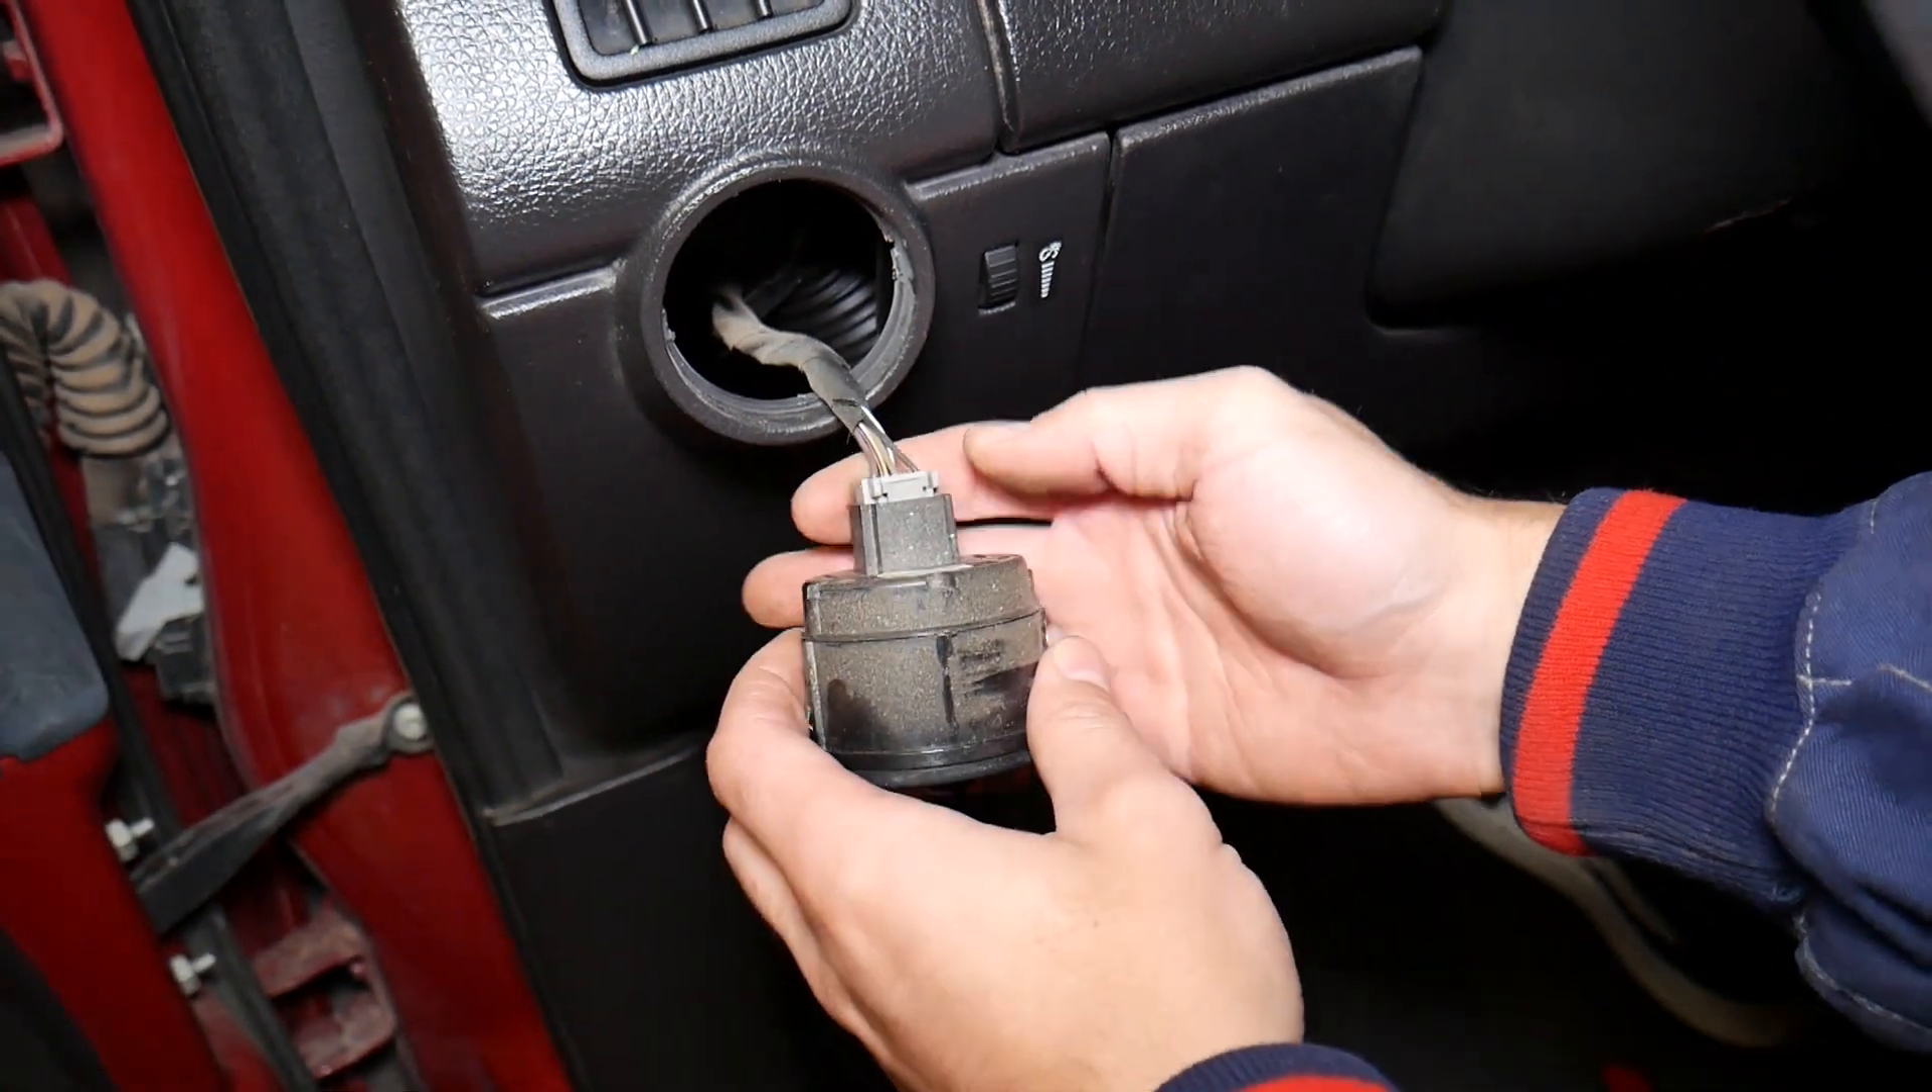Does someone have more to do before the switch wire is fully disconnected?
Yes.